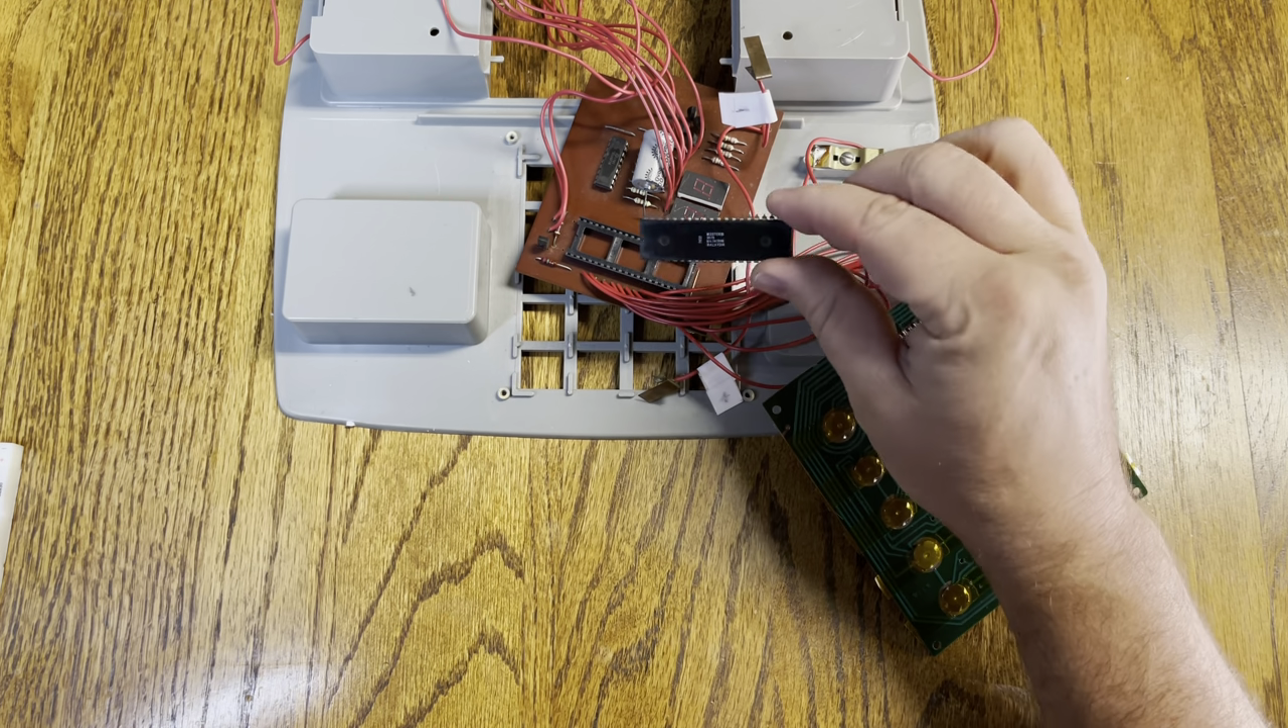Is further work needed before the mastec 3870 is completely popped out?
No.